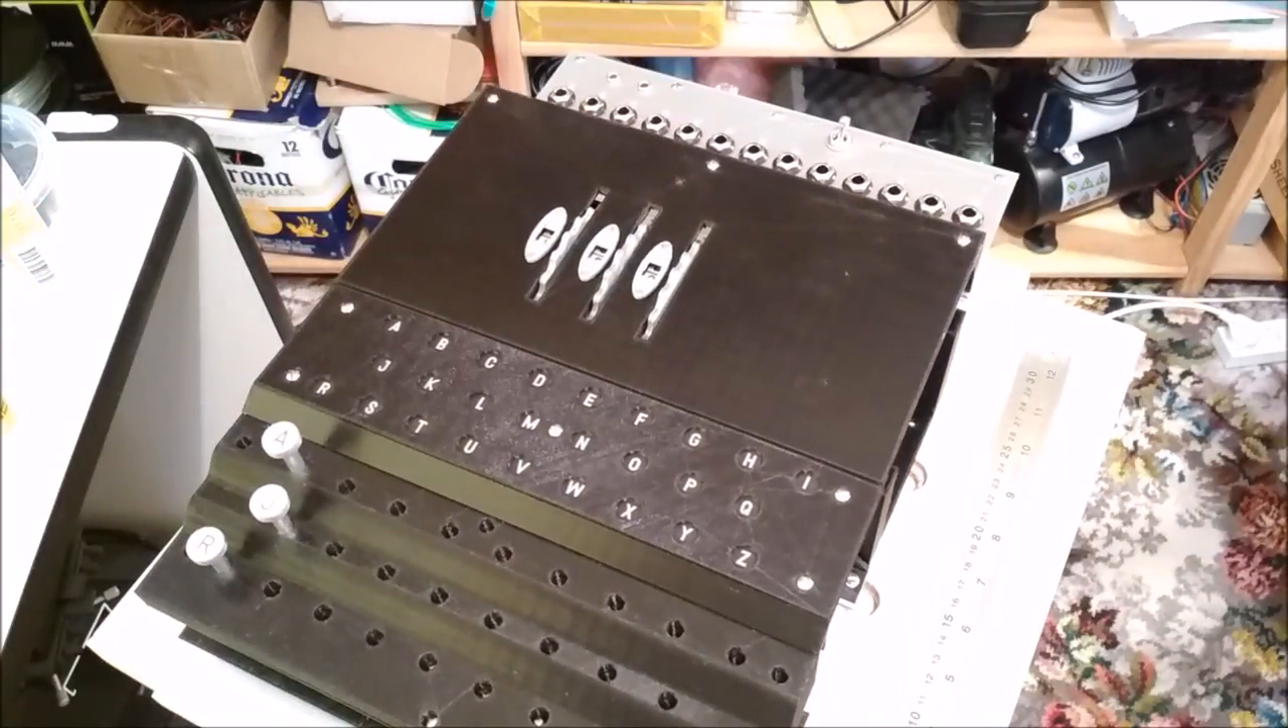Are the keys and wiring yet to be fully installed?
Yes.